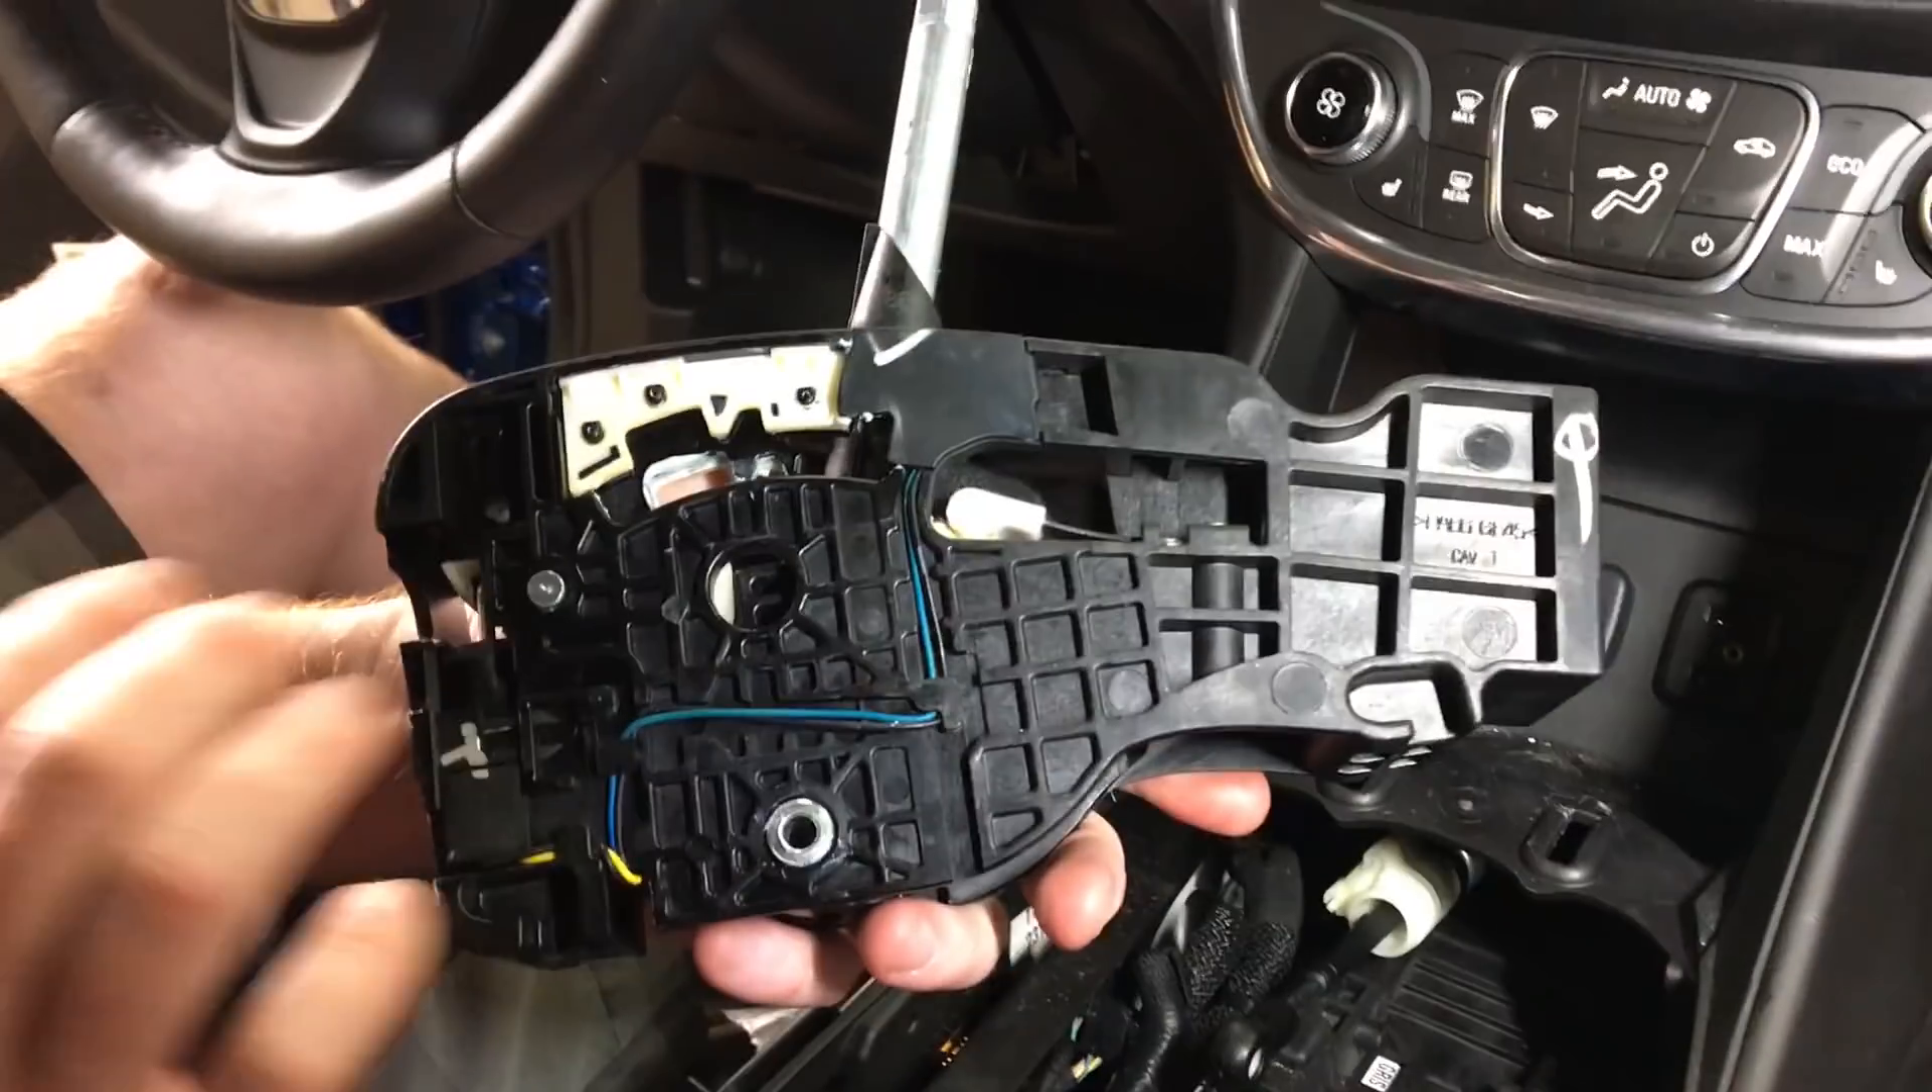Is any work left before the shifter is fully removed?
No.